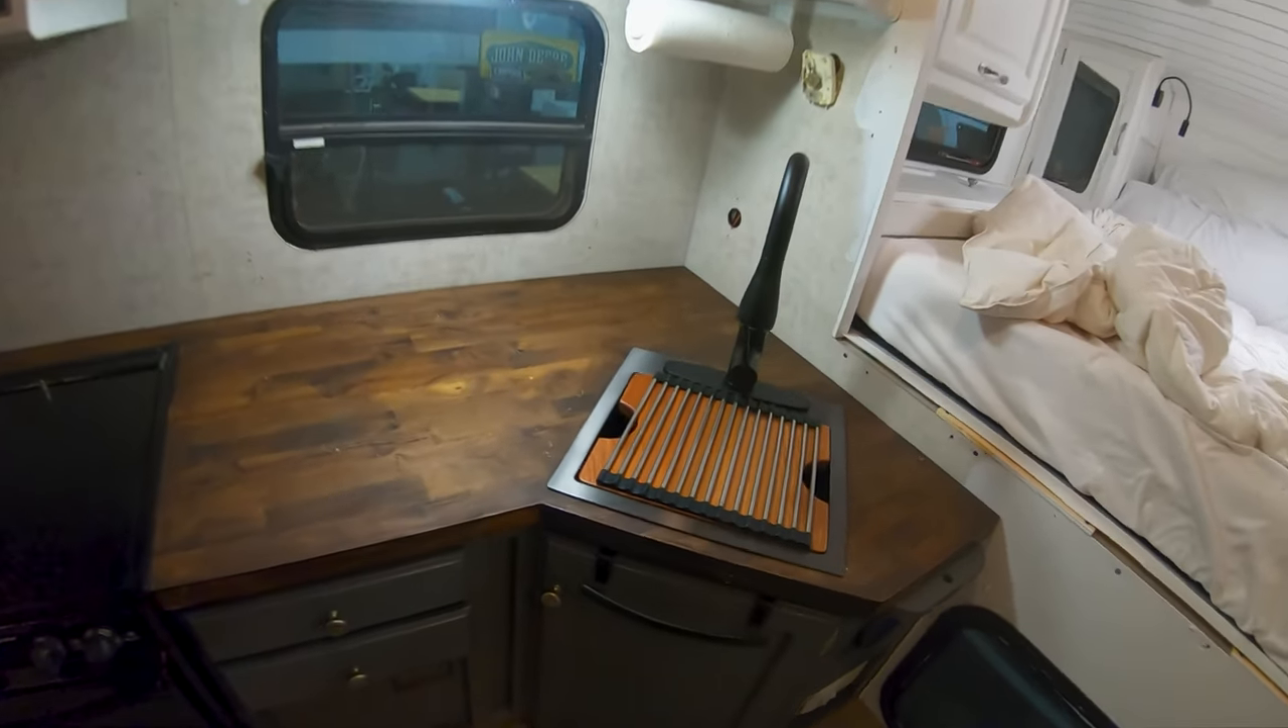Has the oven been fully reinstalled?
Yes.